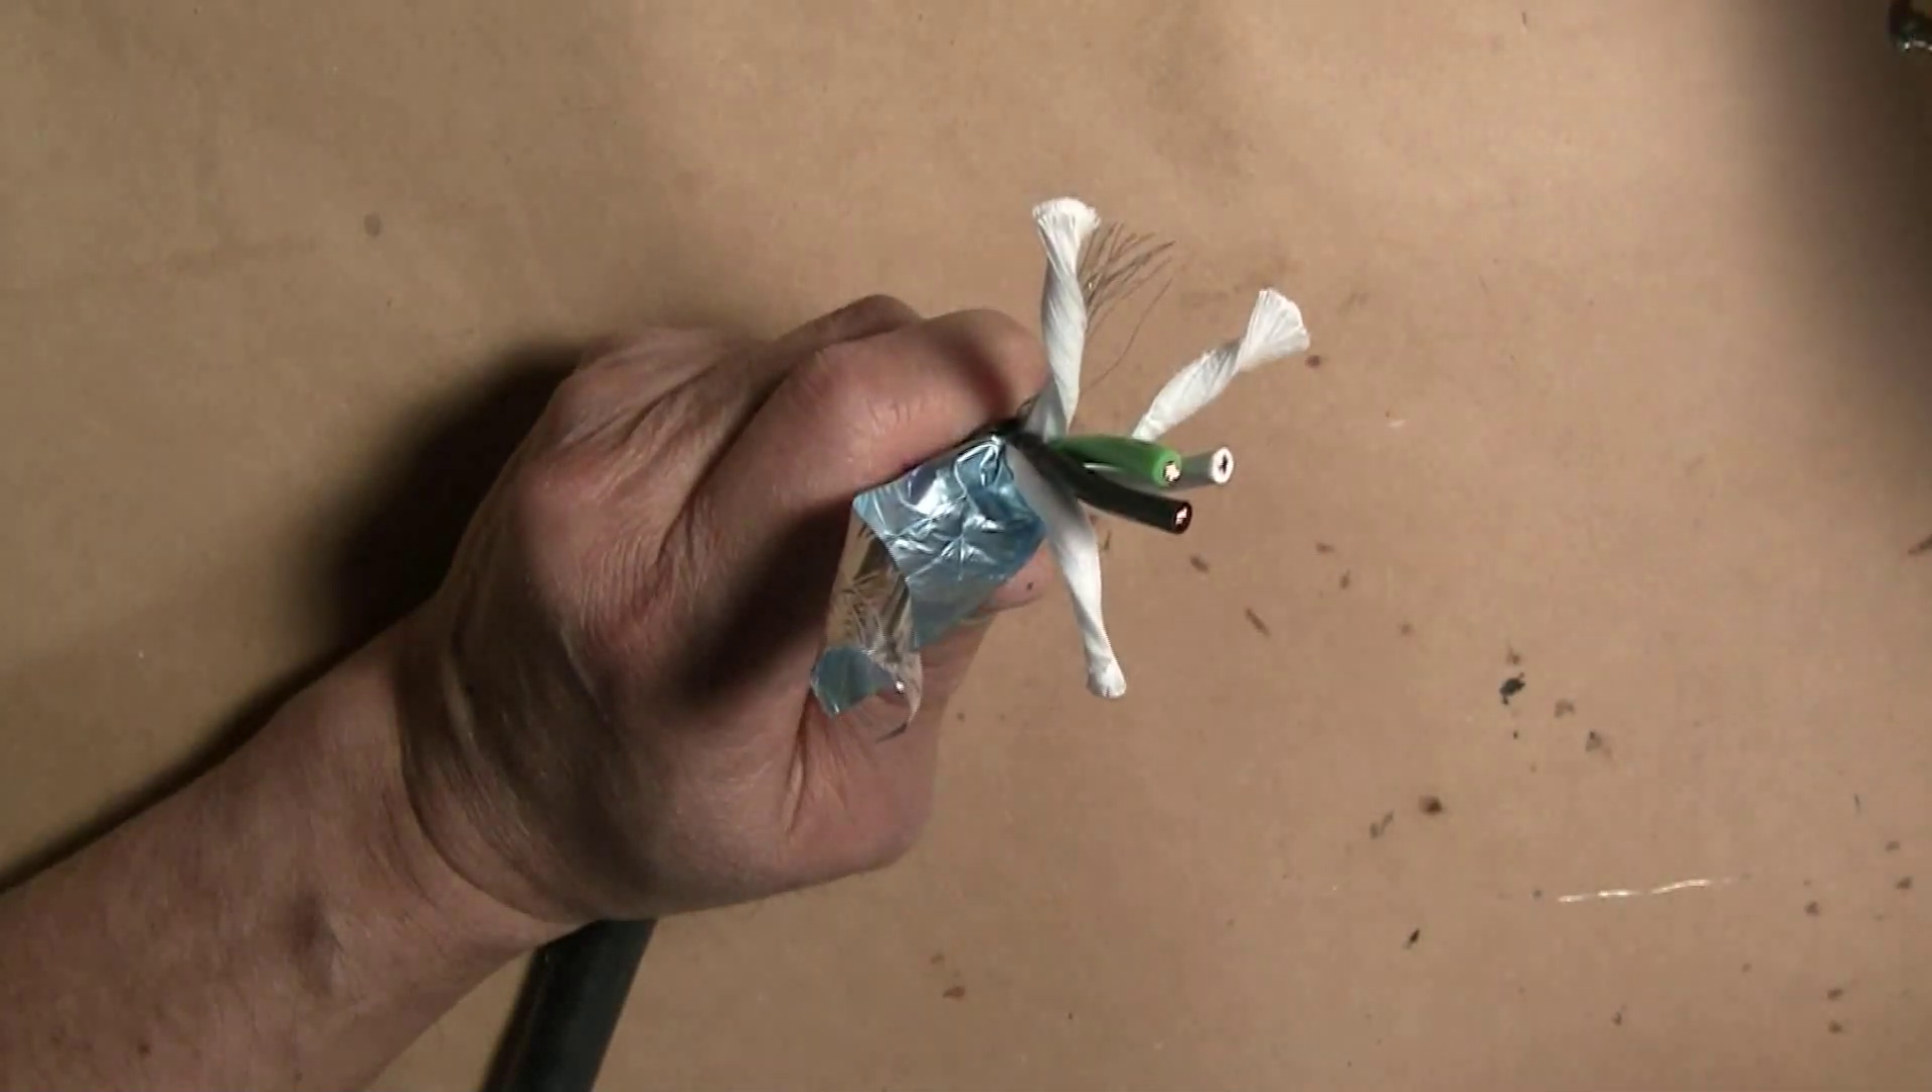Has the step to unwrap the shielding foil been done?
Yes.